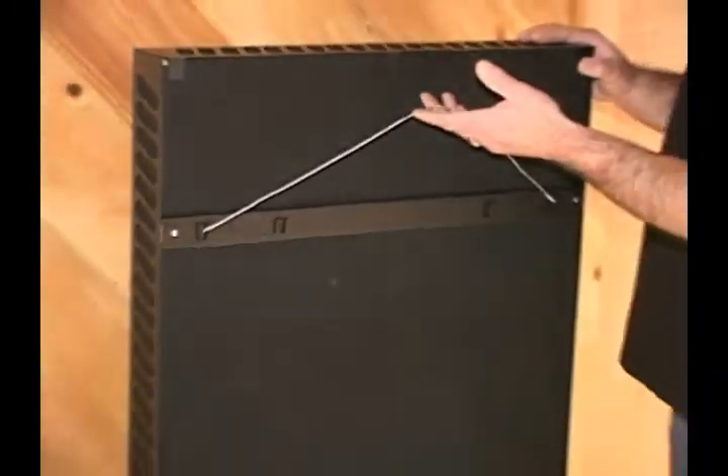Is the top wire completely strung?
Yes.